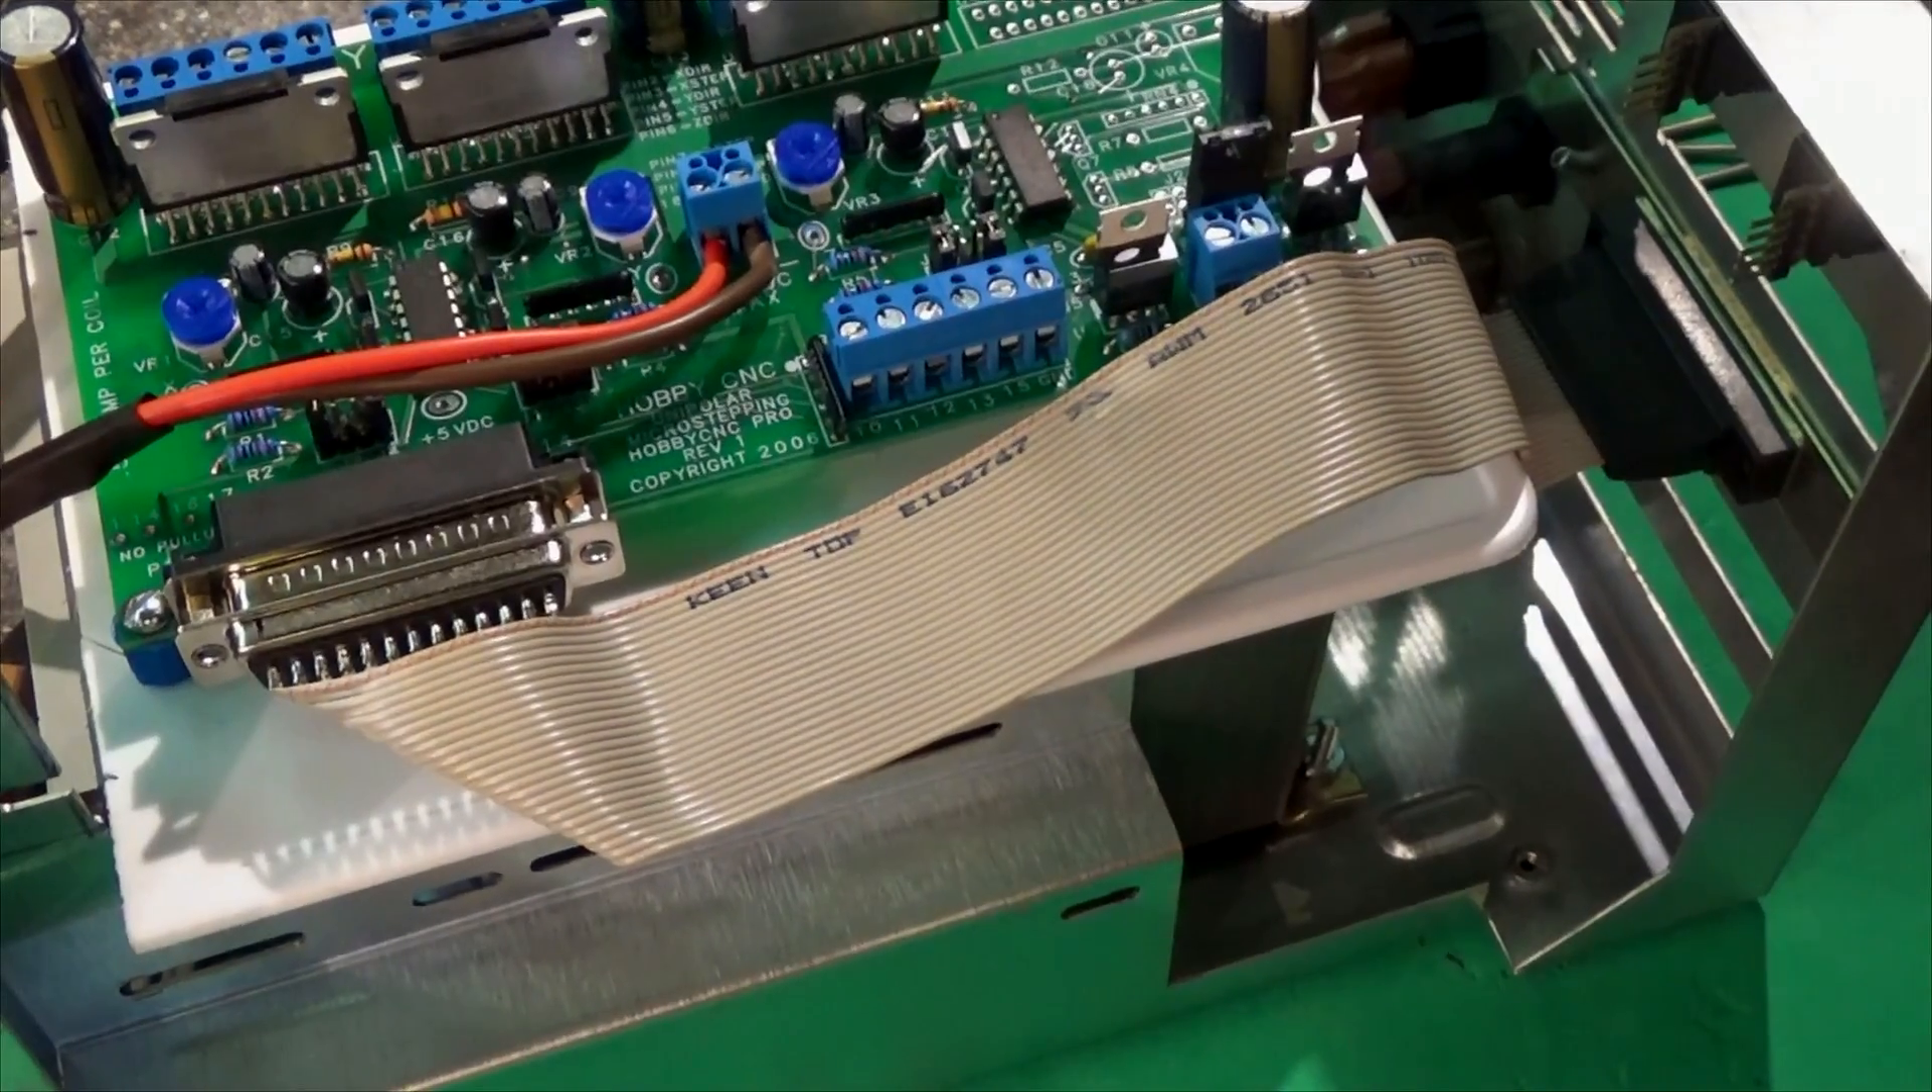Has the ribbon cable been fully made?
Yes.